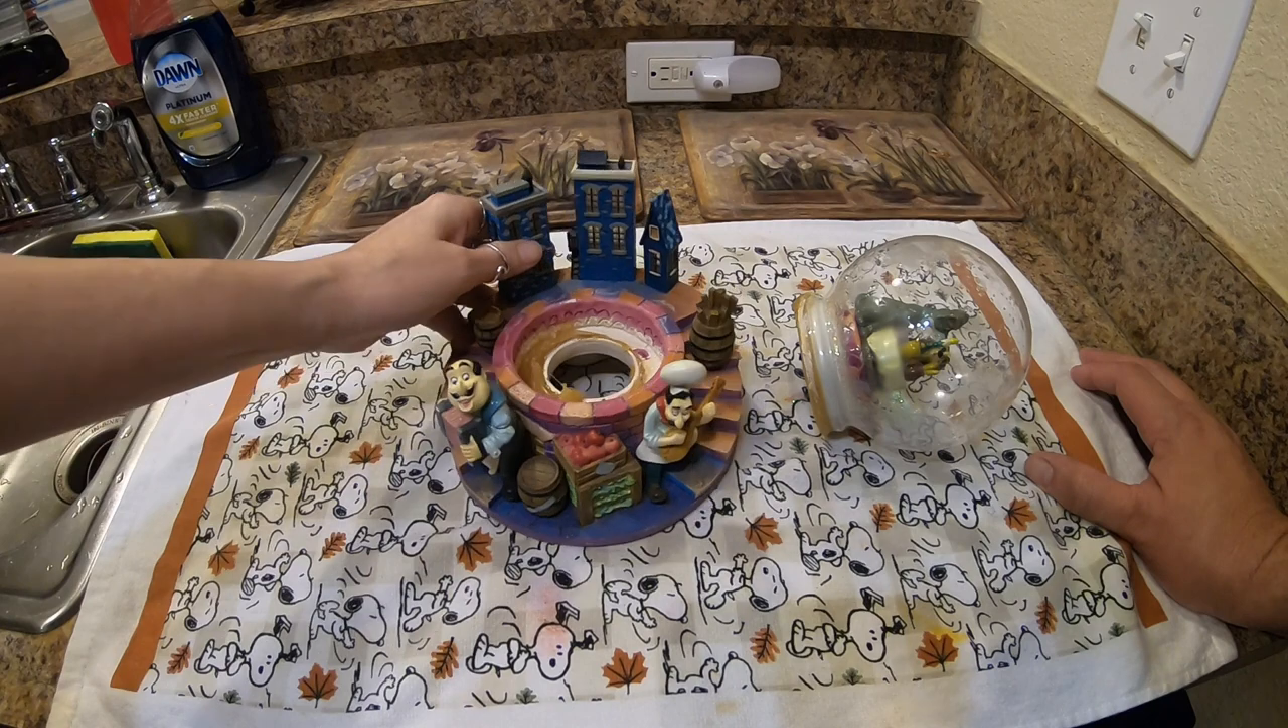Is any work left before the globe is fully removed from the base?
No.